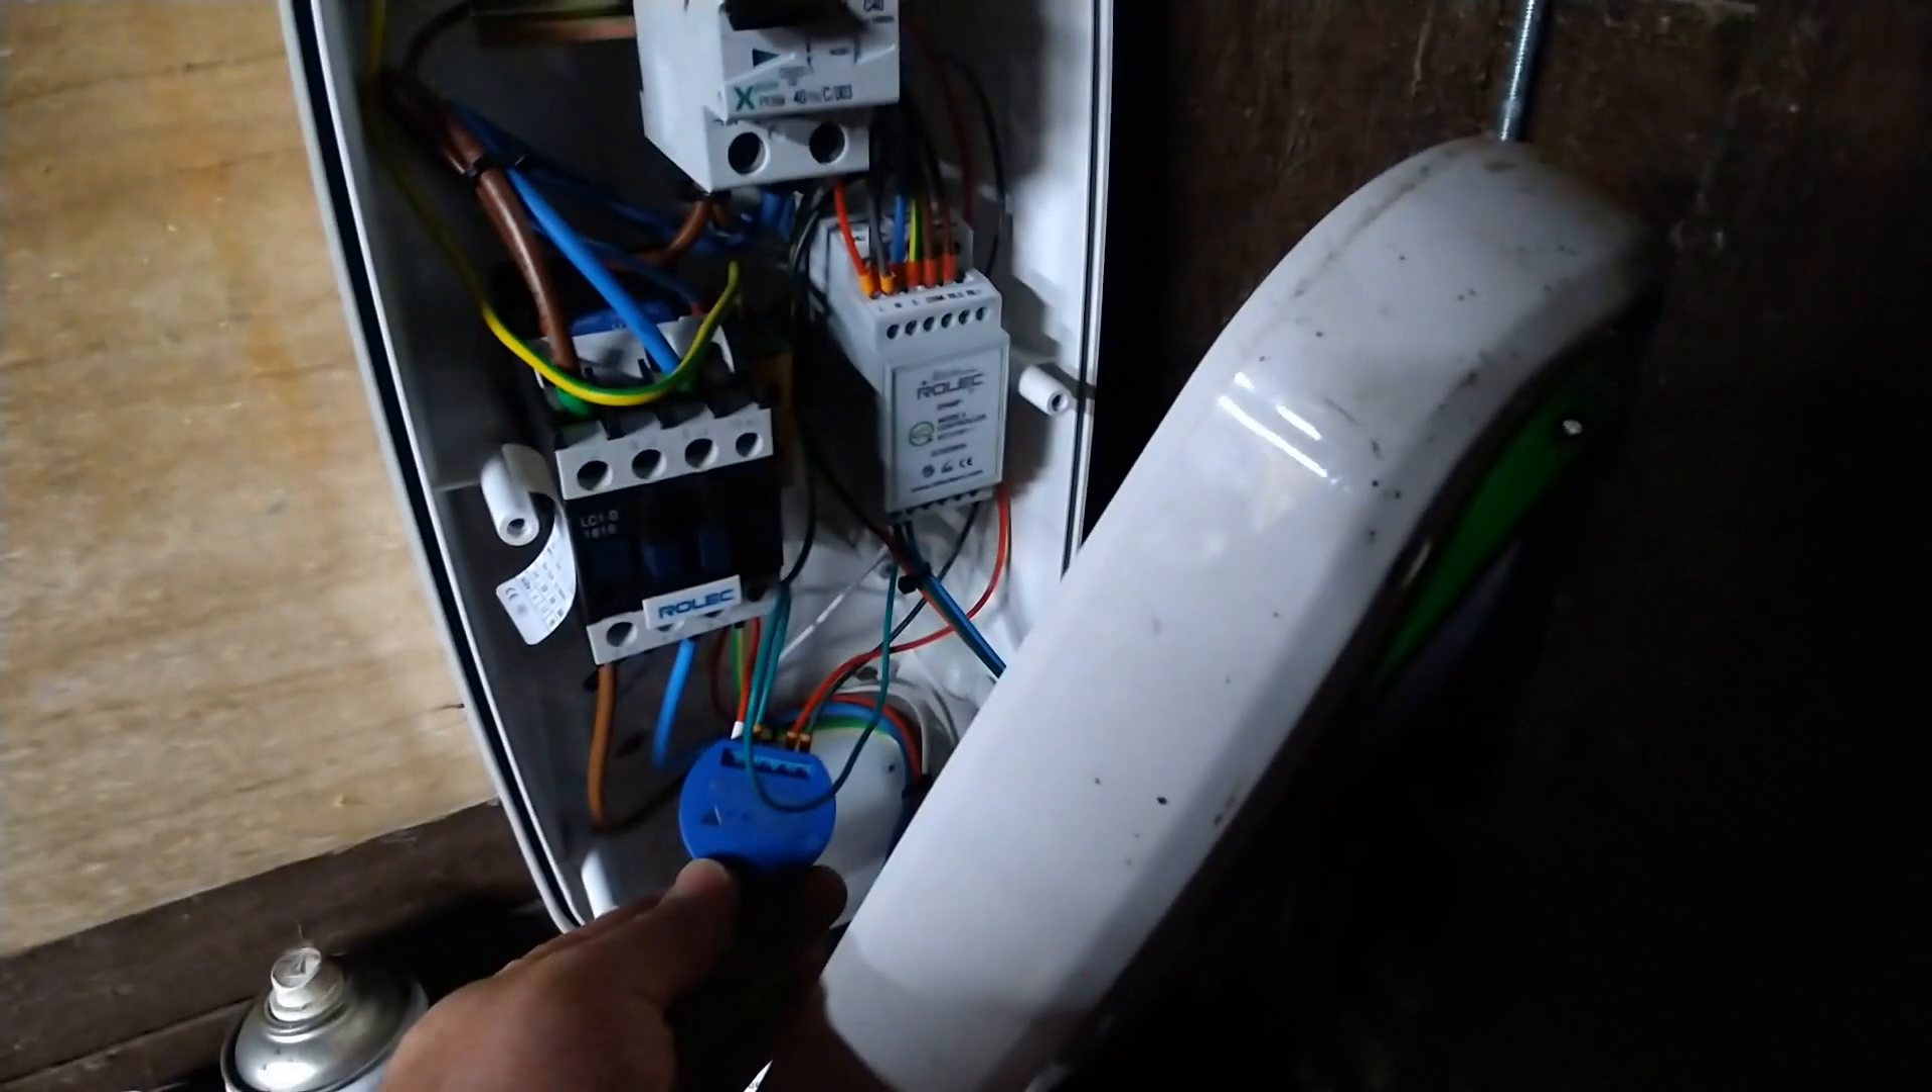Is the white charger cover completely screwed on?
No.